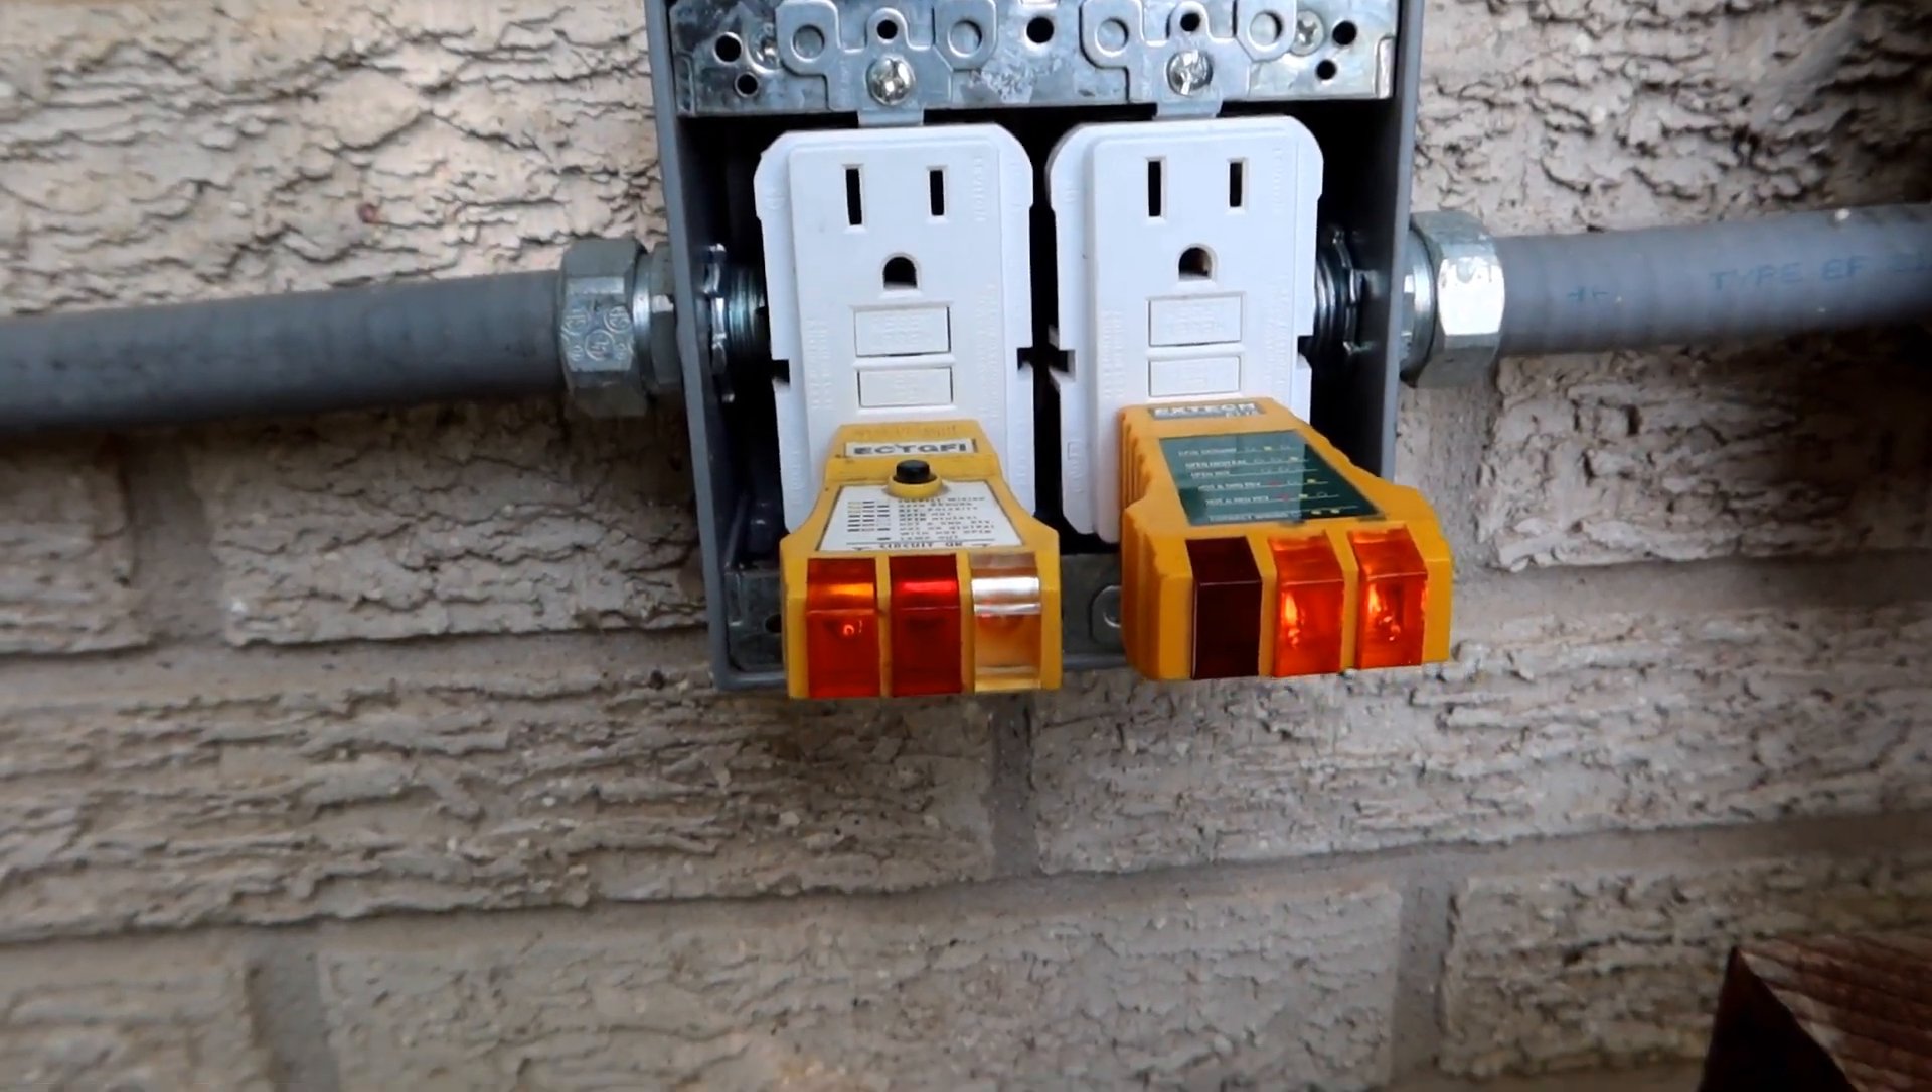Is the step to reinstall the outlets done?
Yes.